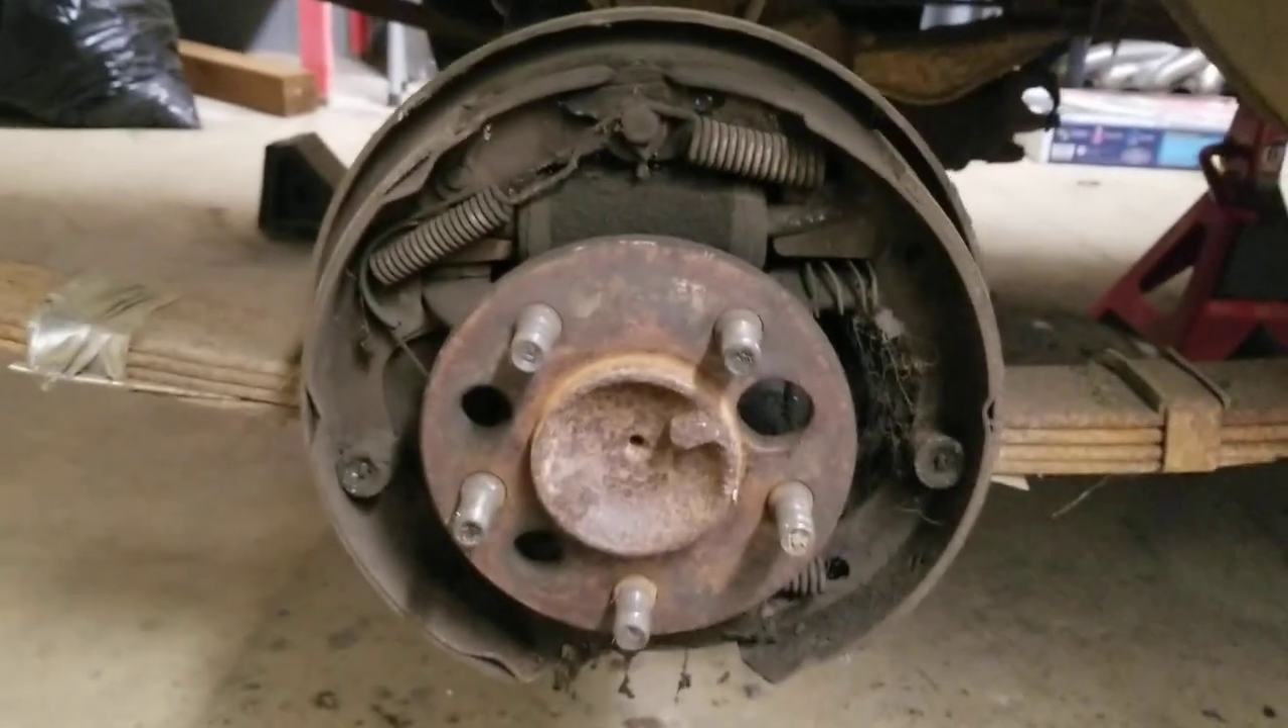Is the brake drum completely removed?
Yes.